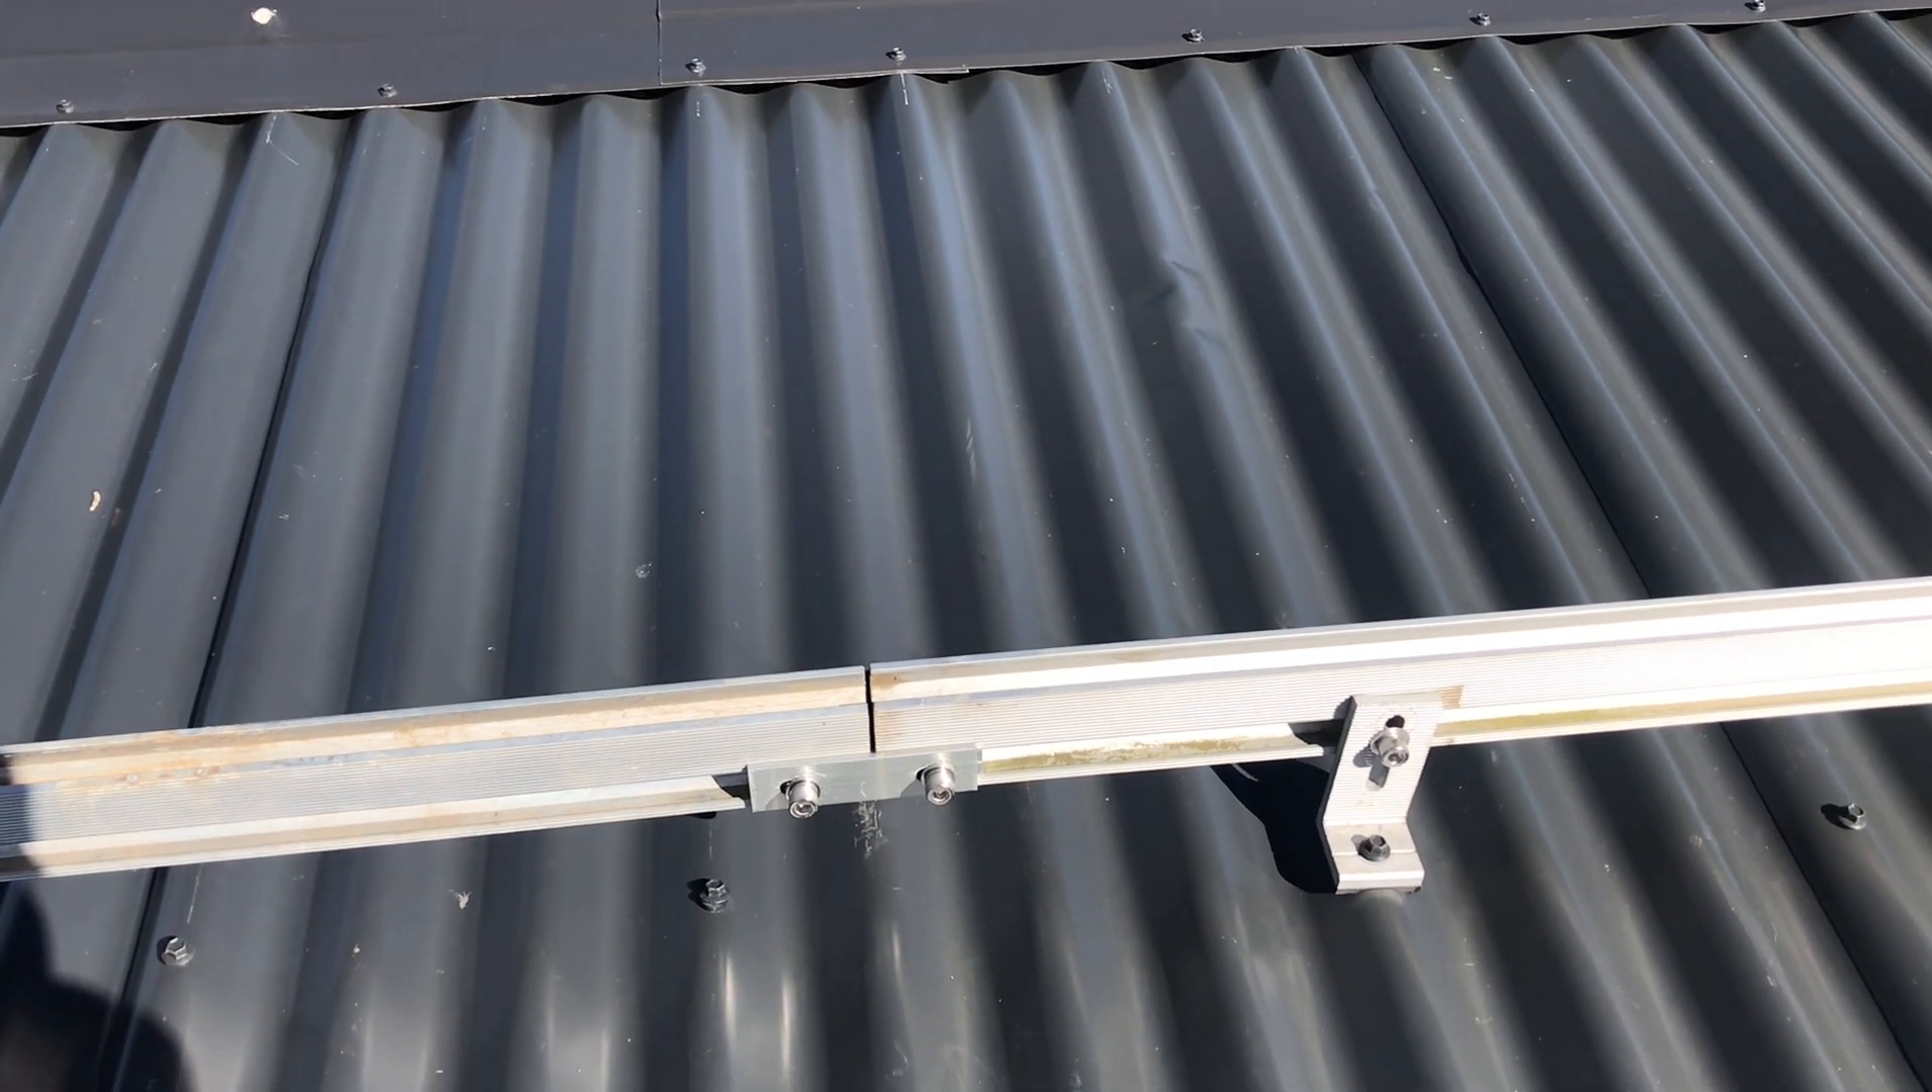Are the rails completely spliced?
Yes.